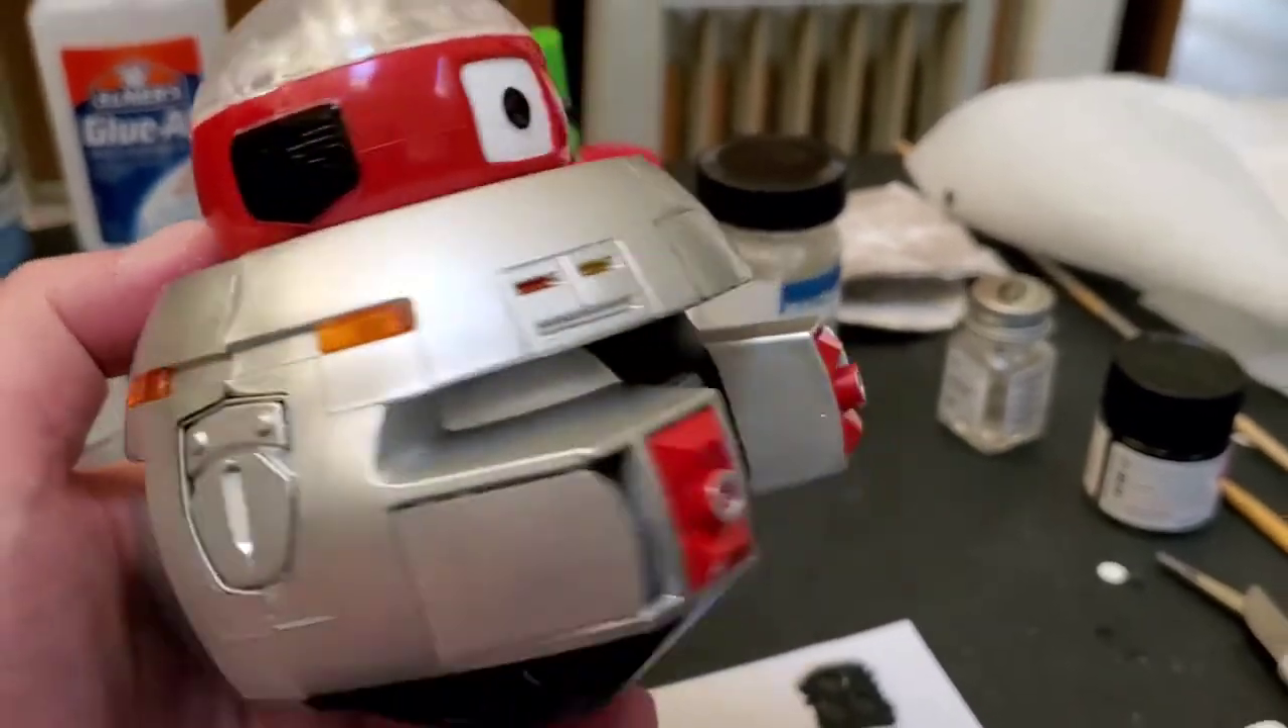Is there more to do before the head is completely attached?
No.